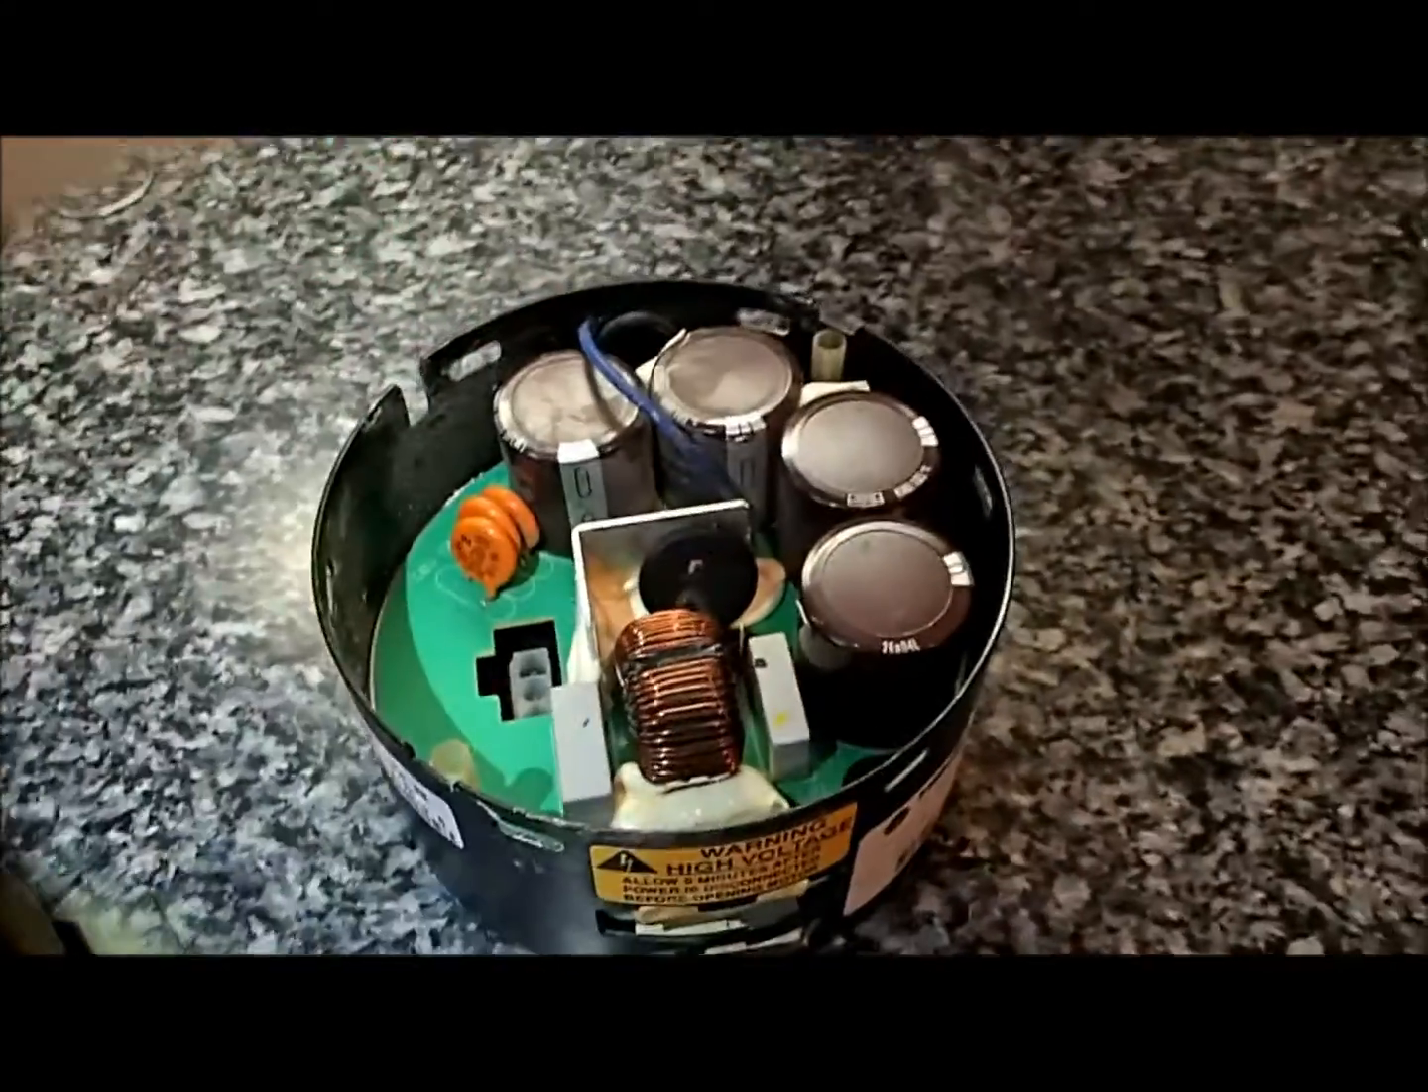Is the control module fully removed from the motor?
Yes.